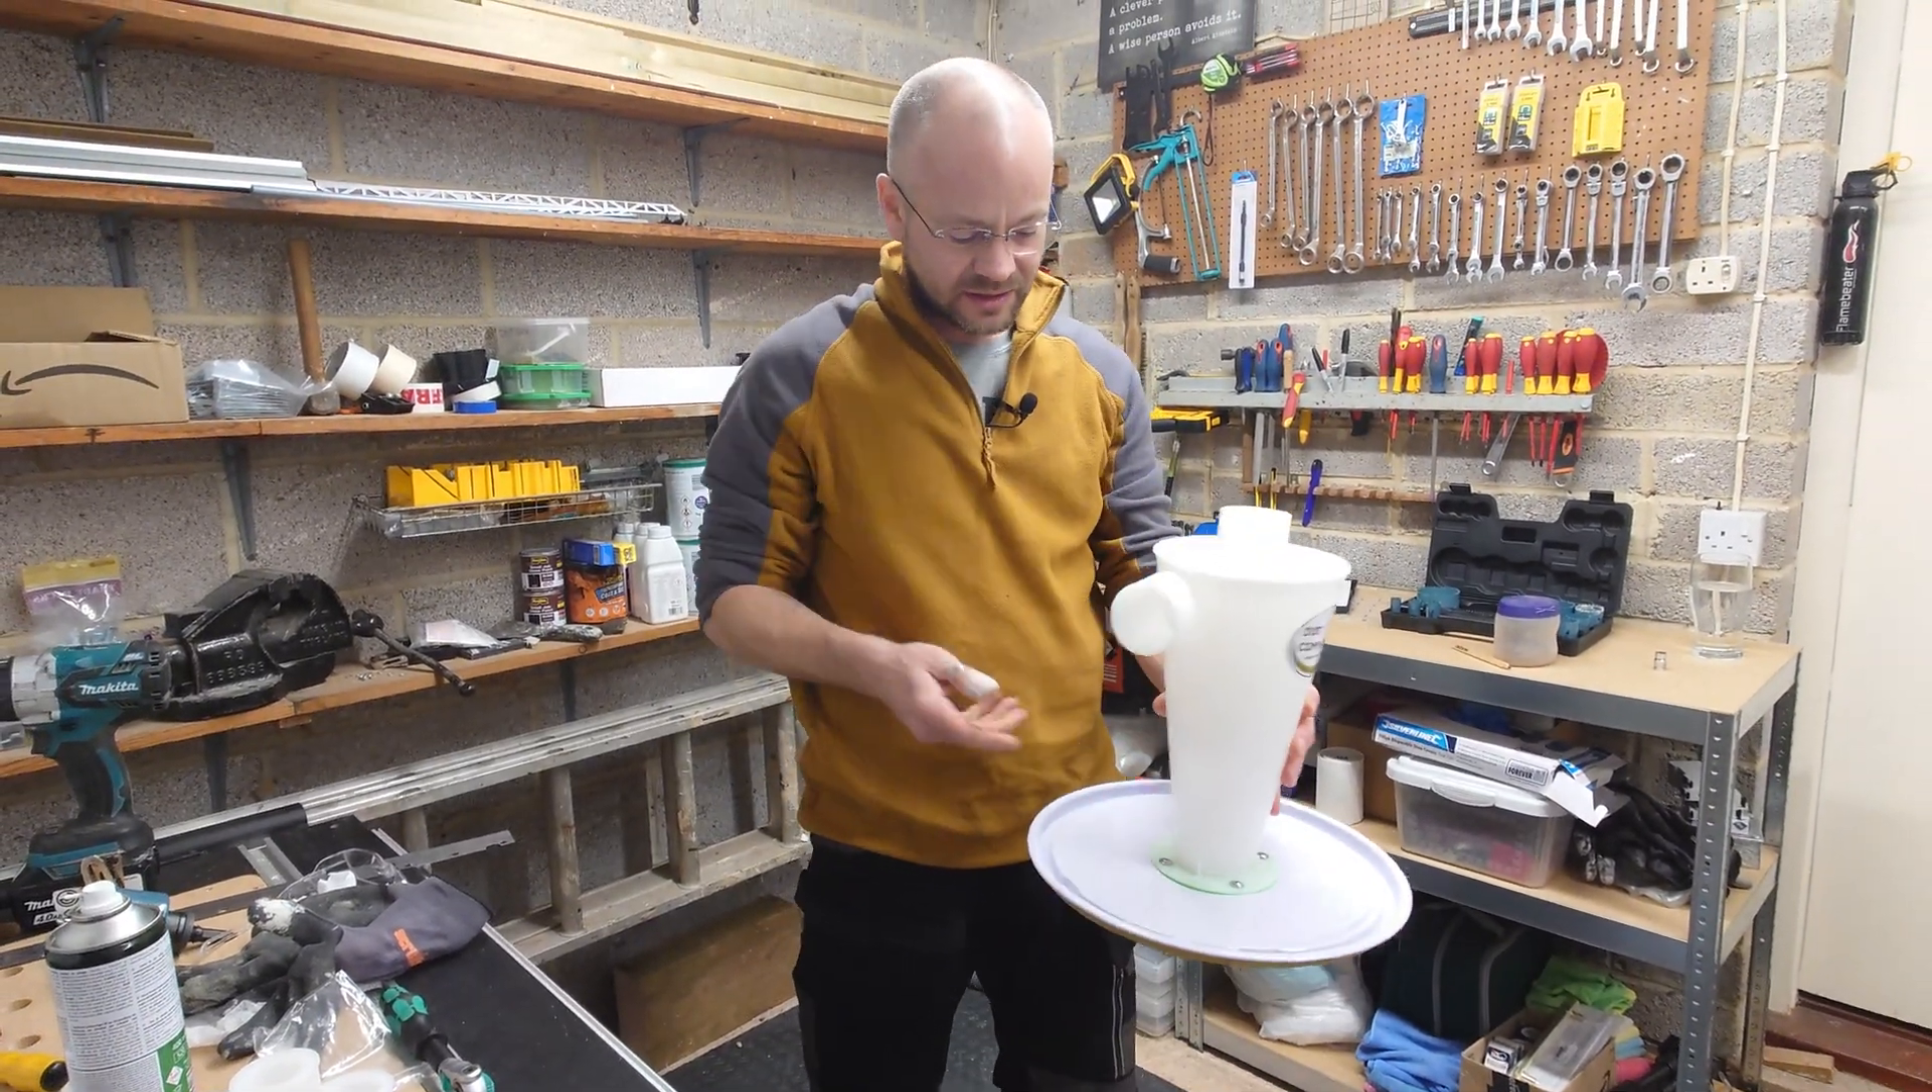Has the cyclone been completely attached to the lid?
Yes.